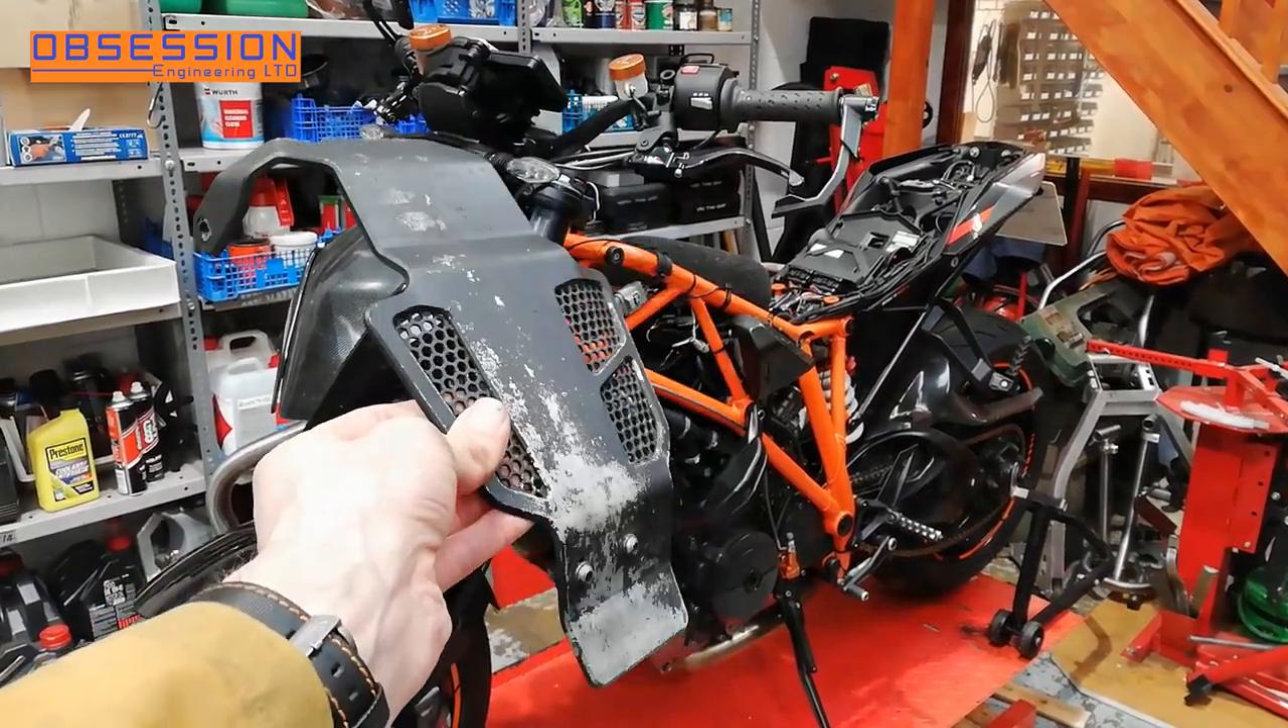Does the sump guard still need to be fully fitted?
Yes.